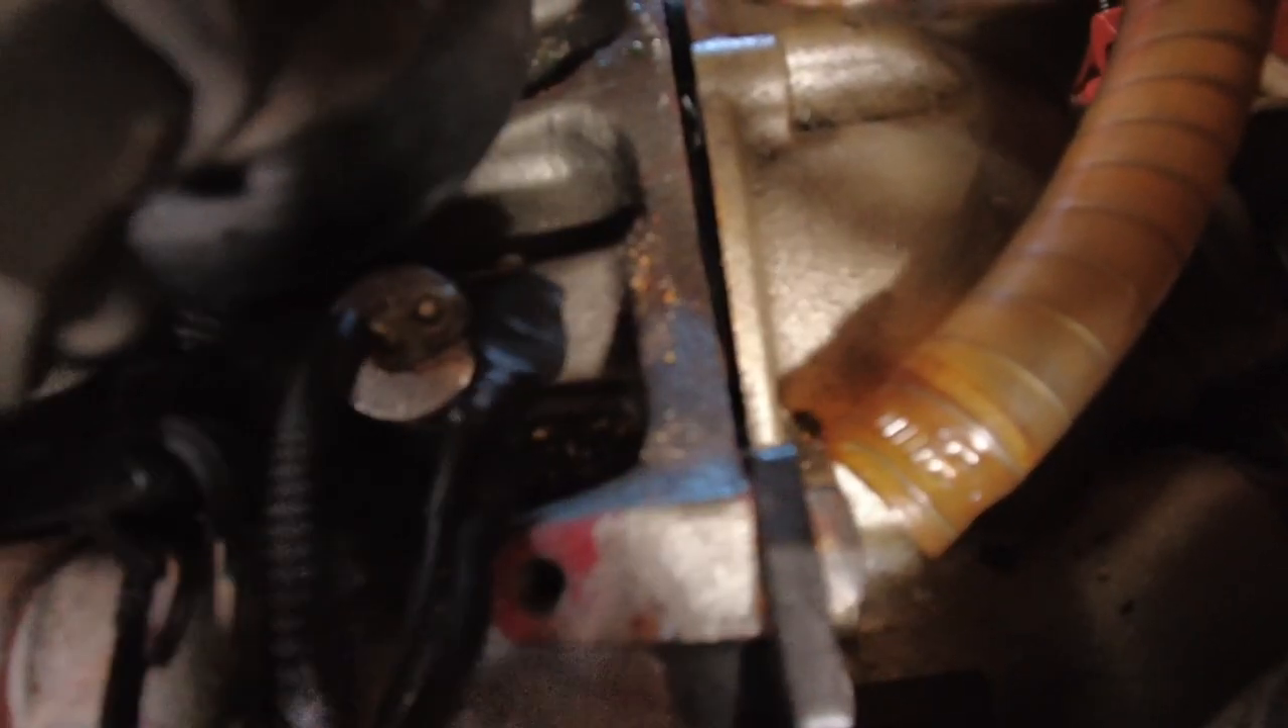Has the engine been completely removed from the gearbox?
No.